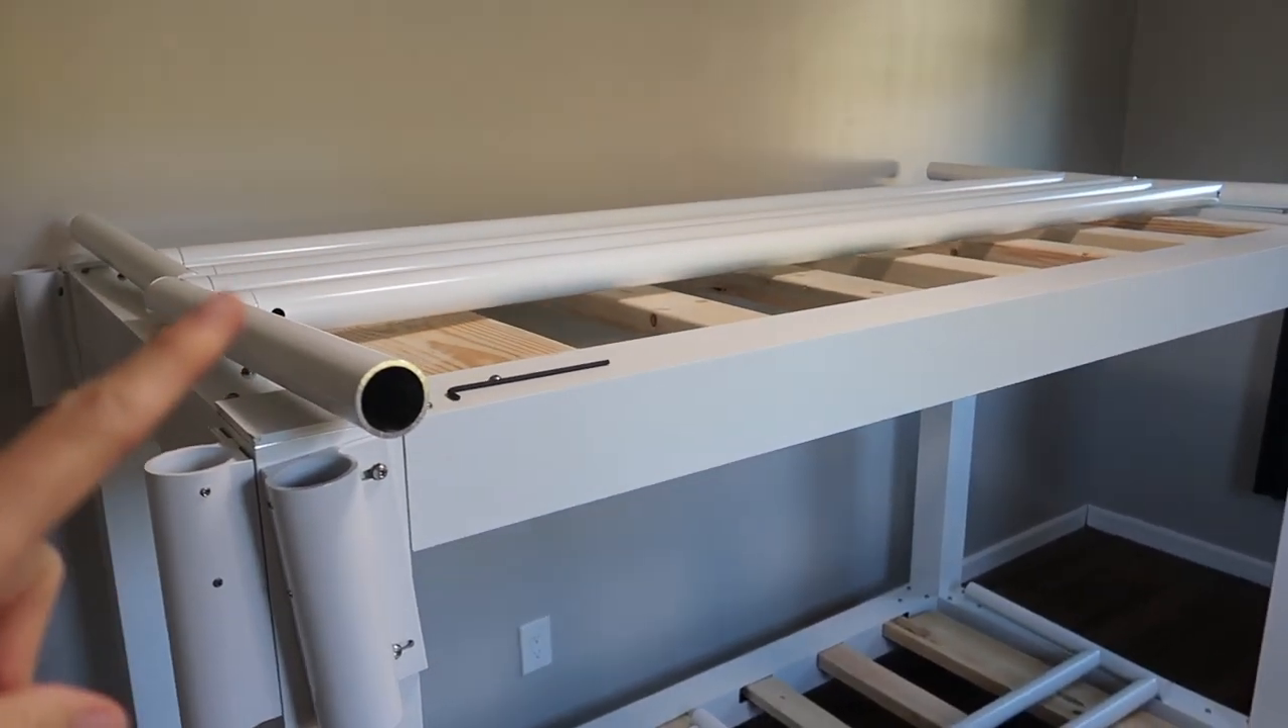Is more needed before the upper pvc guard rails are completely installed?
Yes.